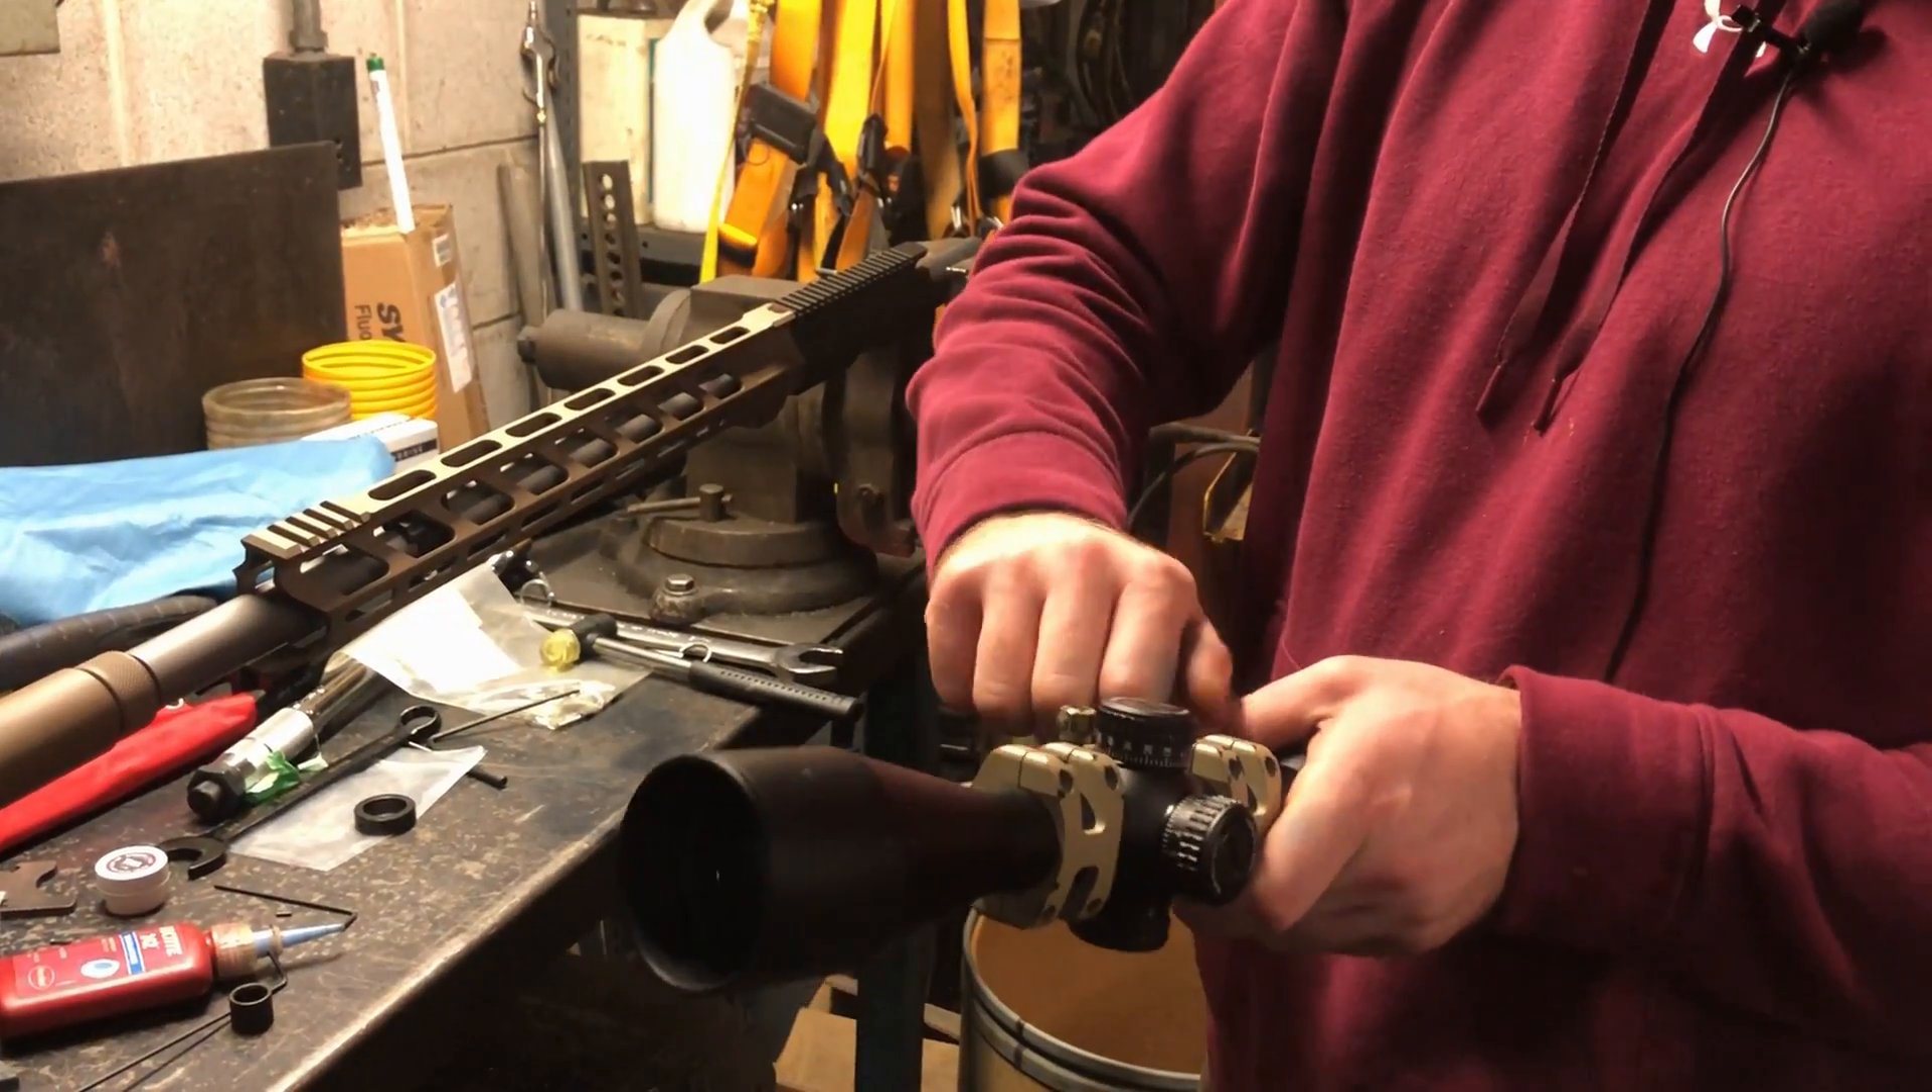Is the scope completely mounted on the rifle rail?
No.